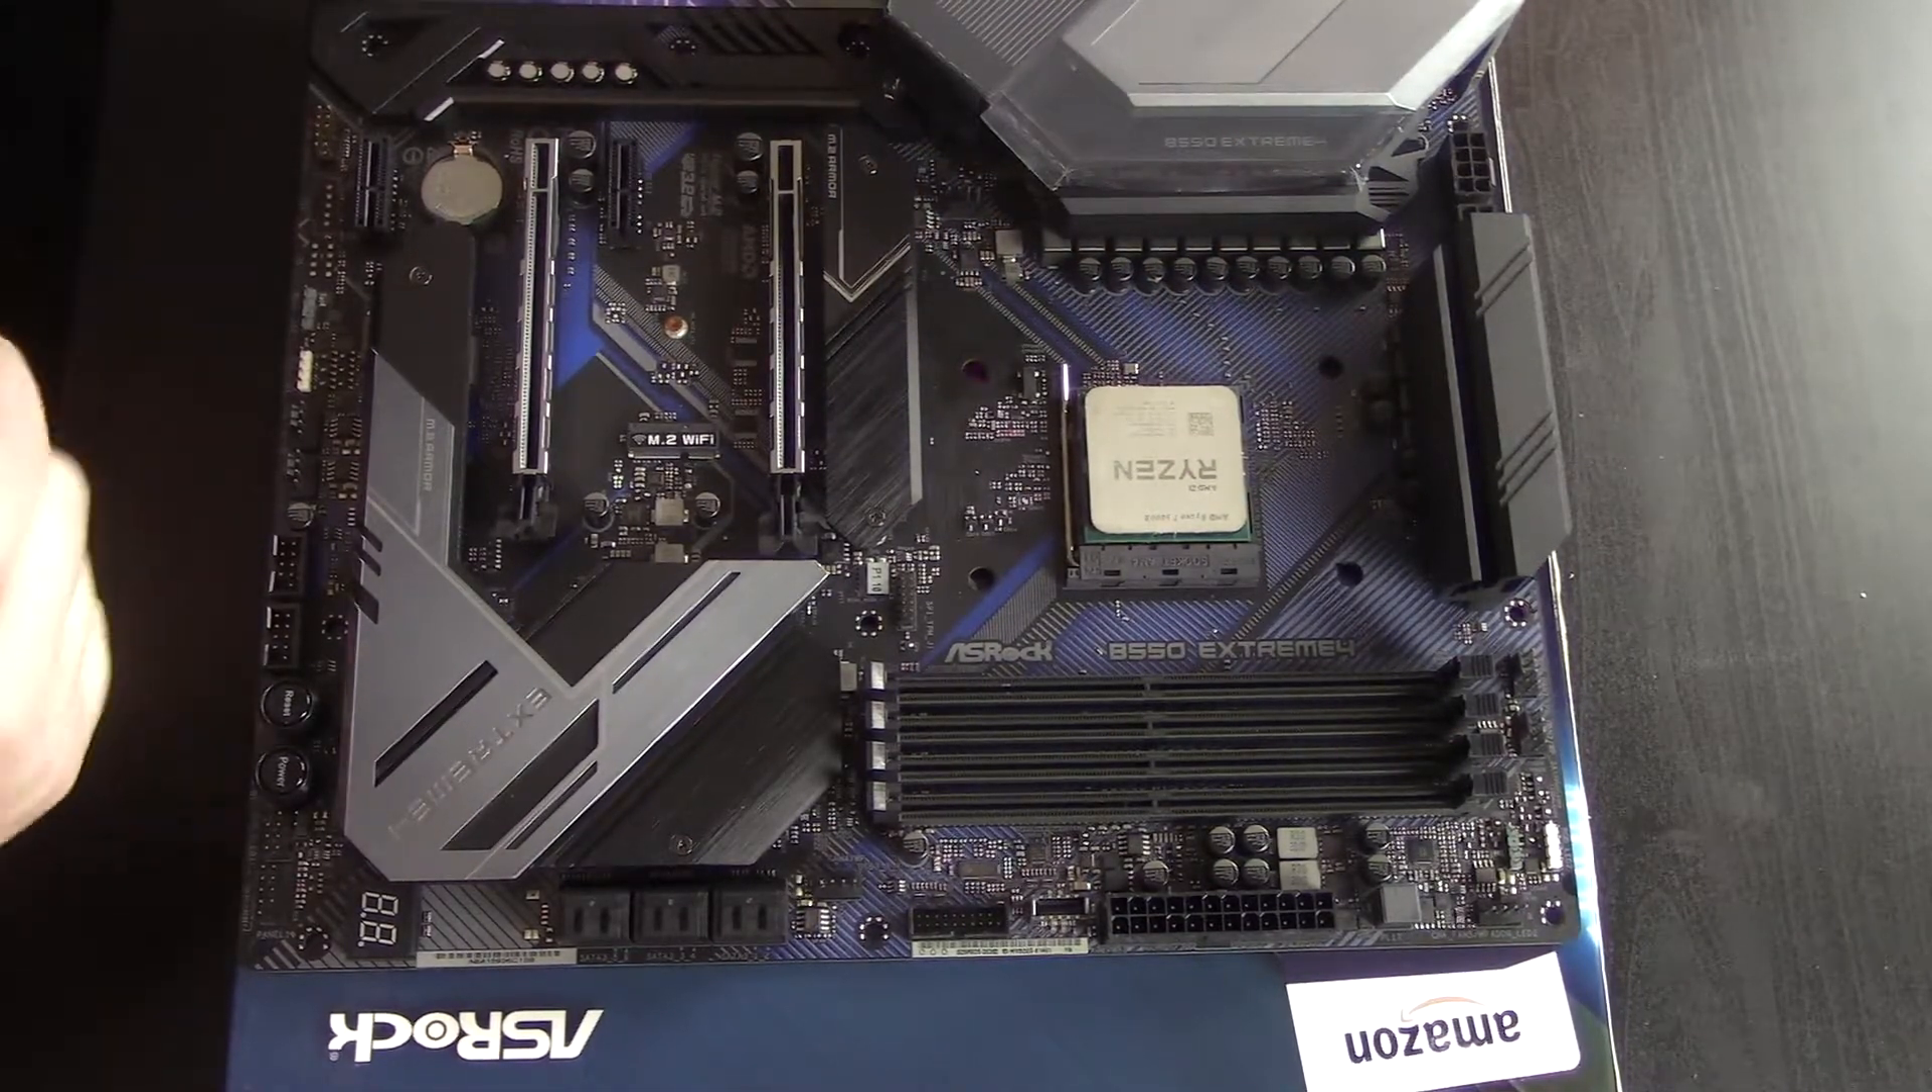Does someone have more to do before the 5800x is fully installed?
No.